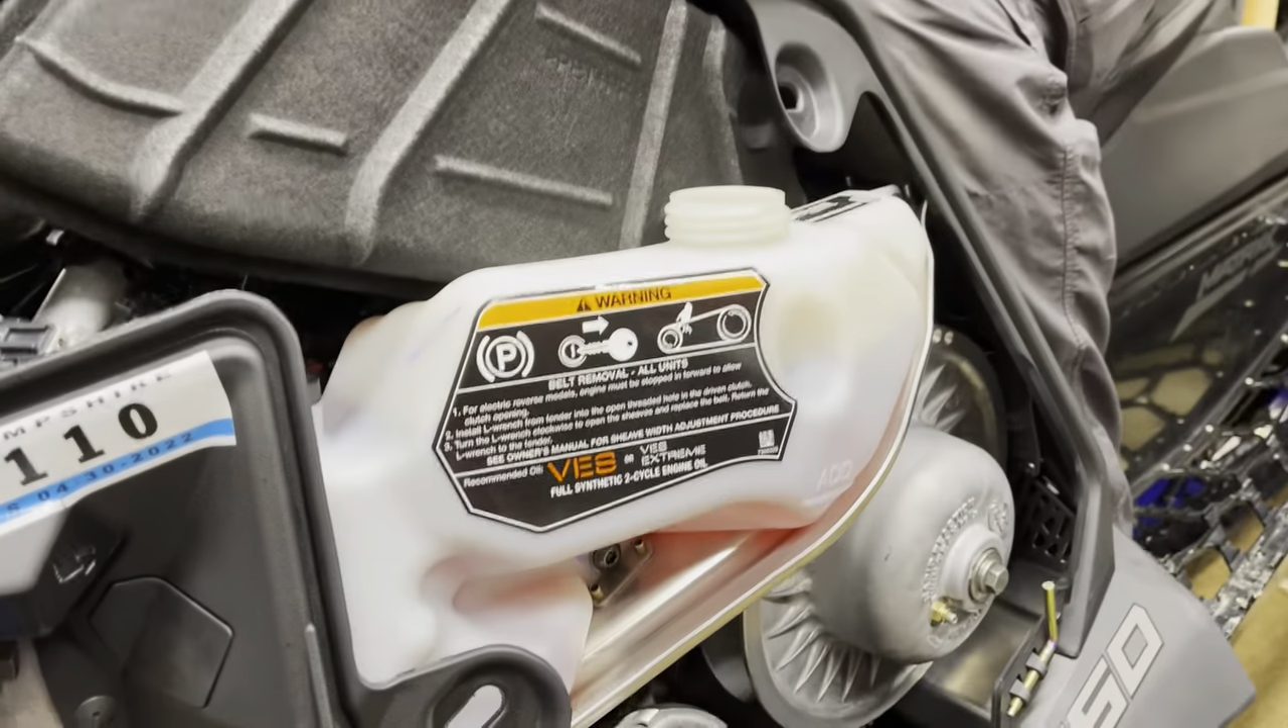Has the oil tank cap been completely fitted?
No.